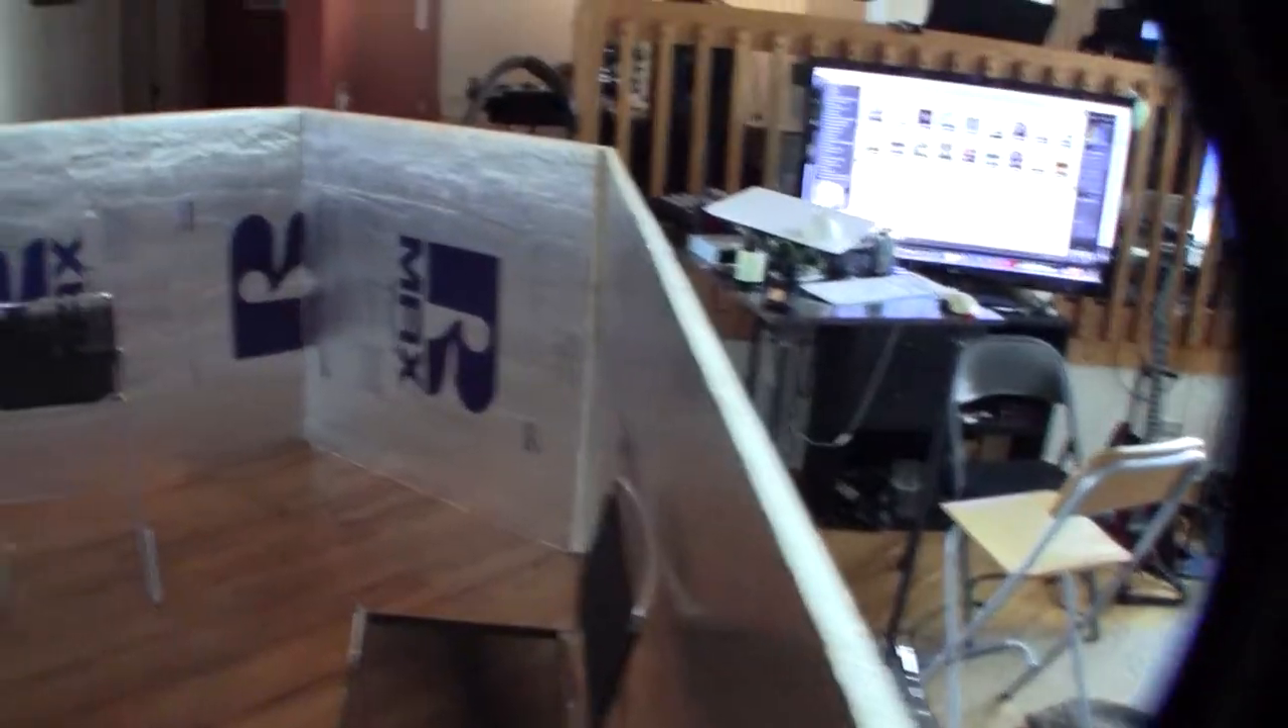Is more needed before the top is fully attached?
Yes.